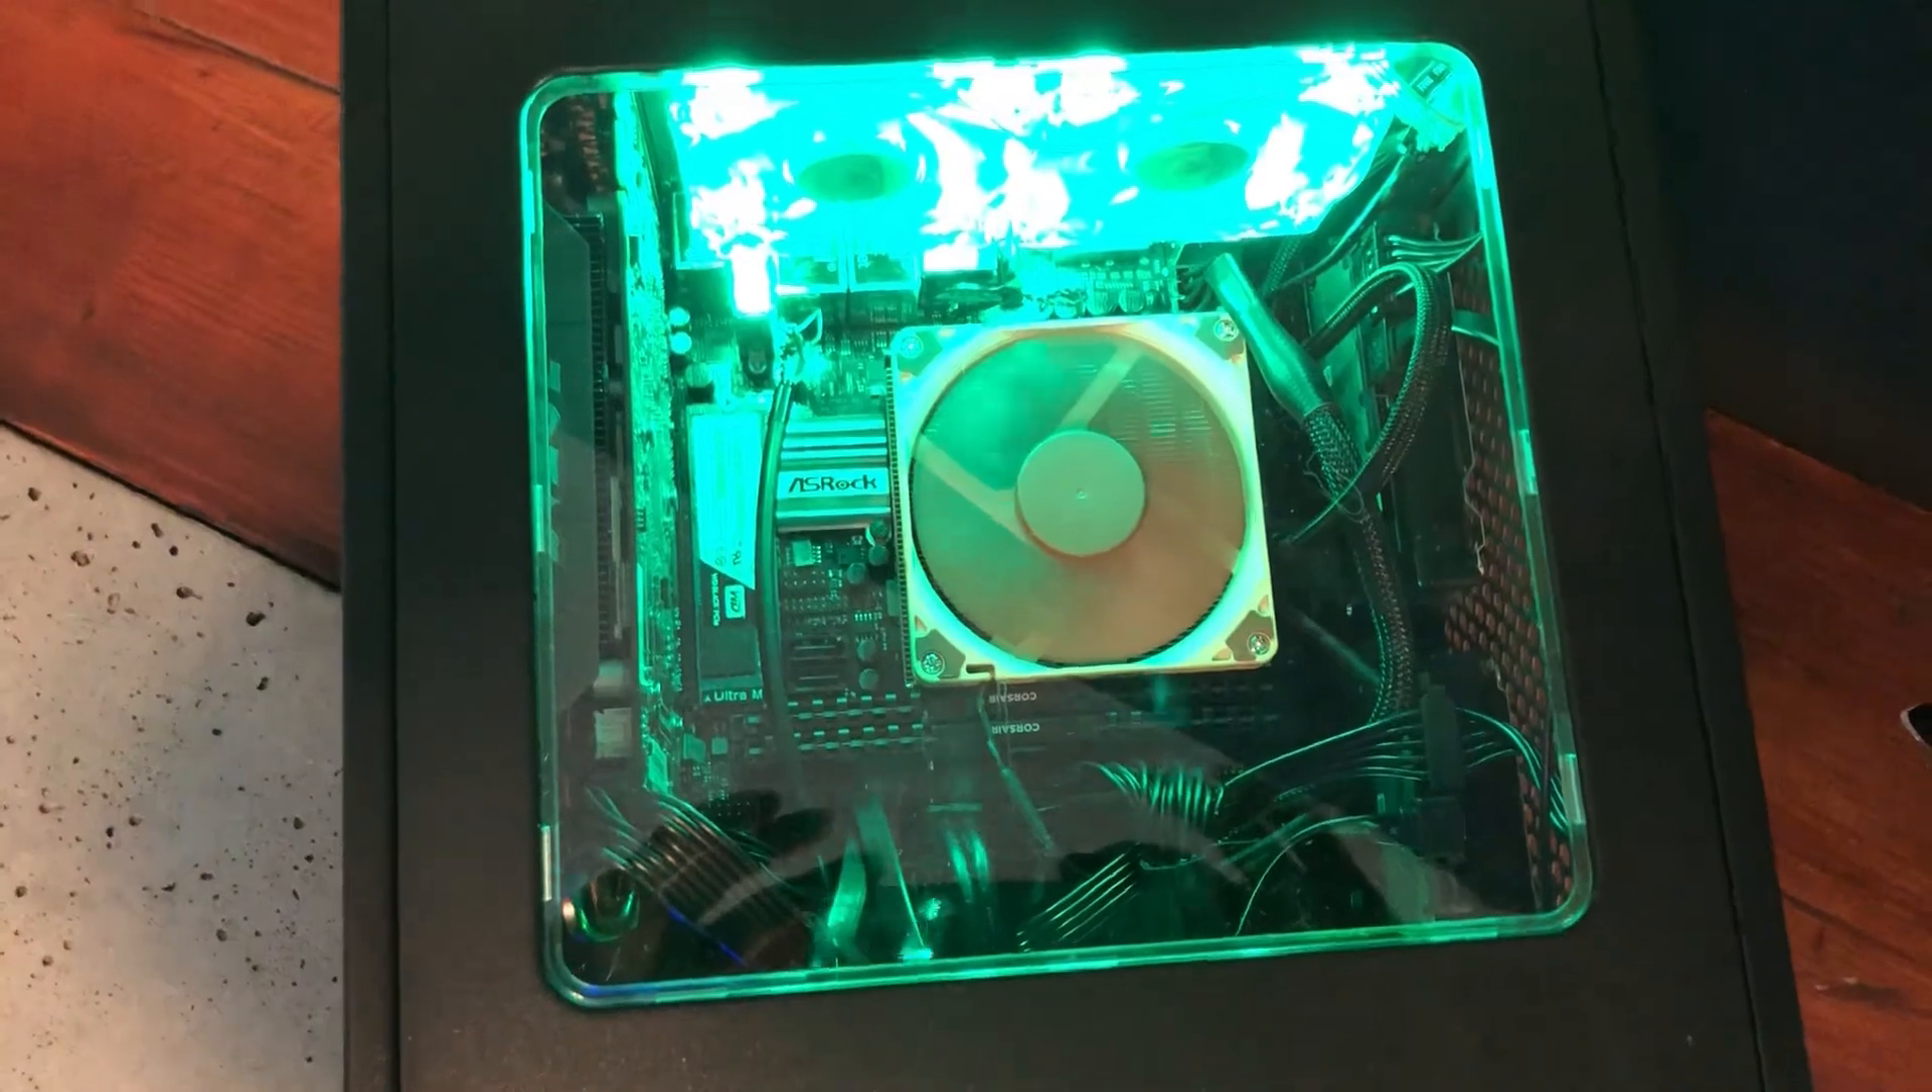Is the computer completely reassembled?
Yes.